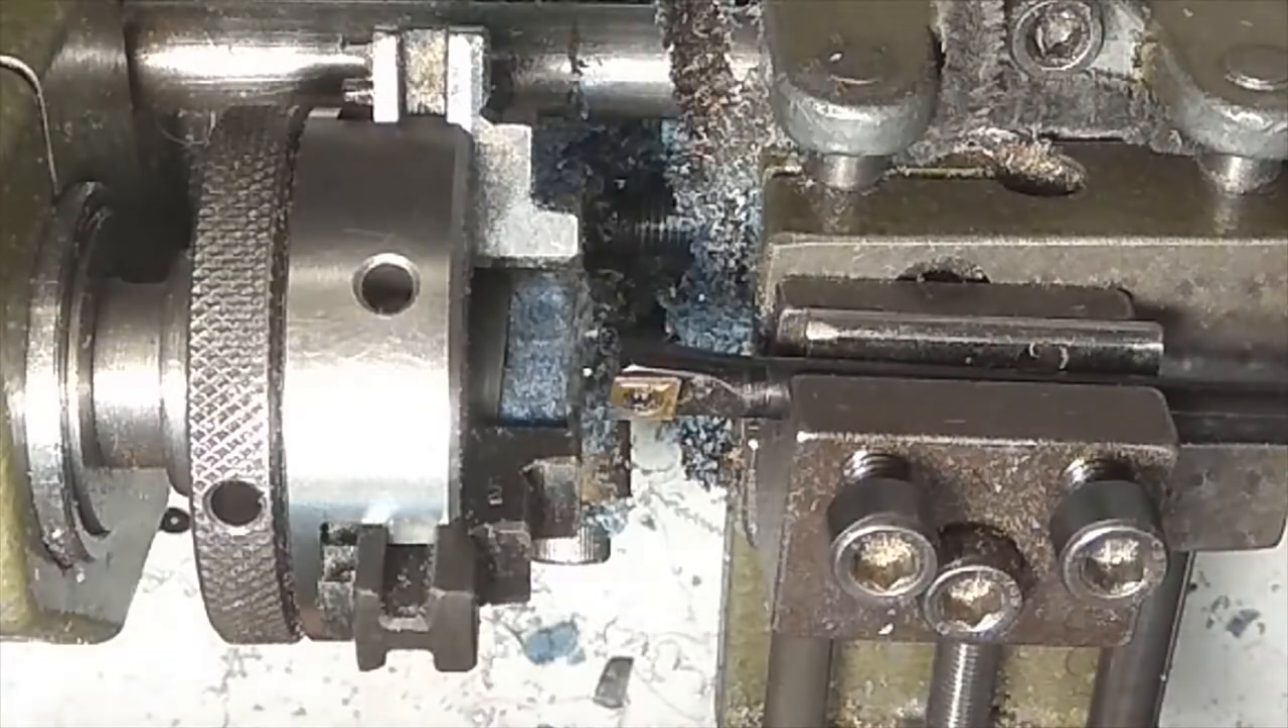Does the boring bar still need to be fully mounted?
No.